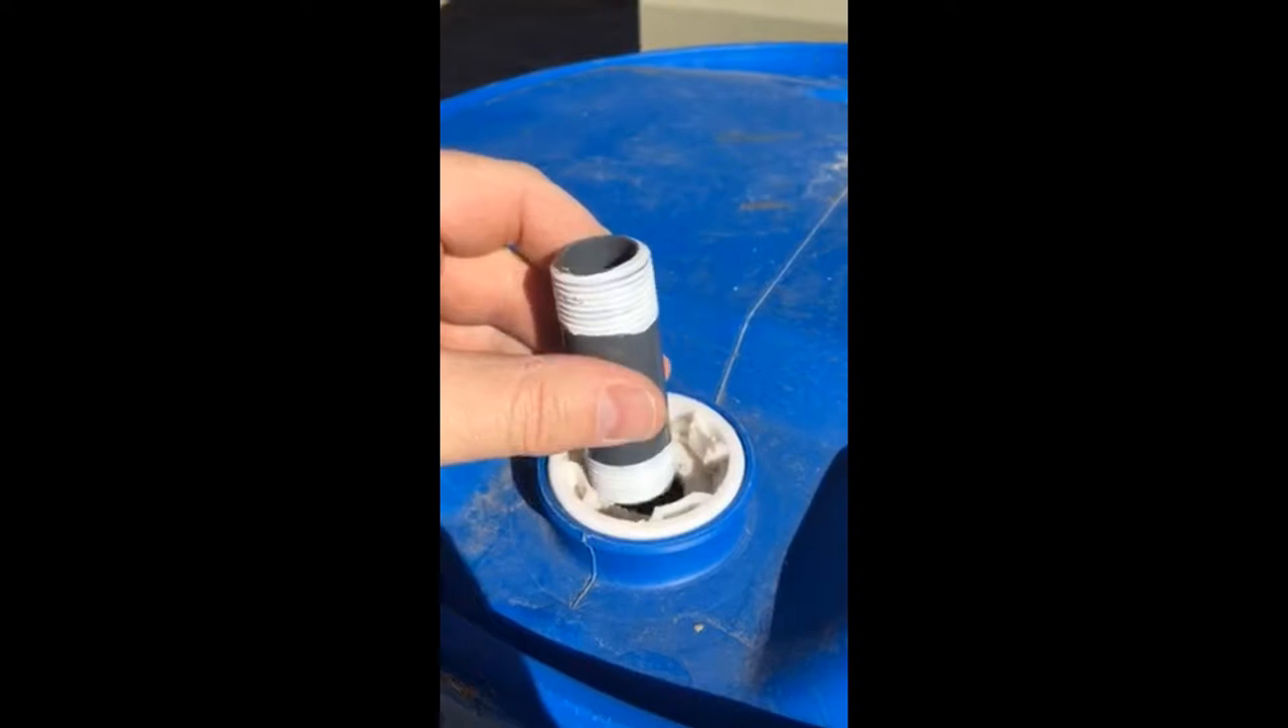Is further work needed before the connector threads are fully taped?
No.